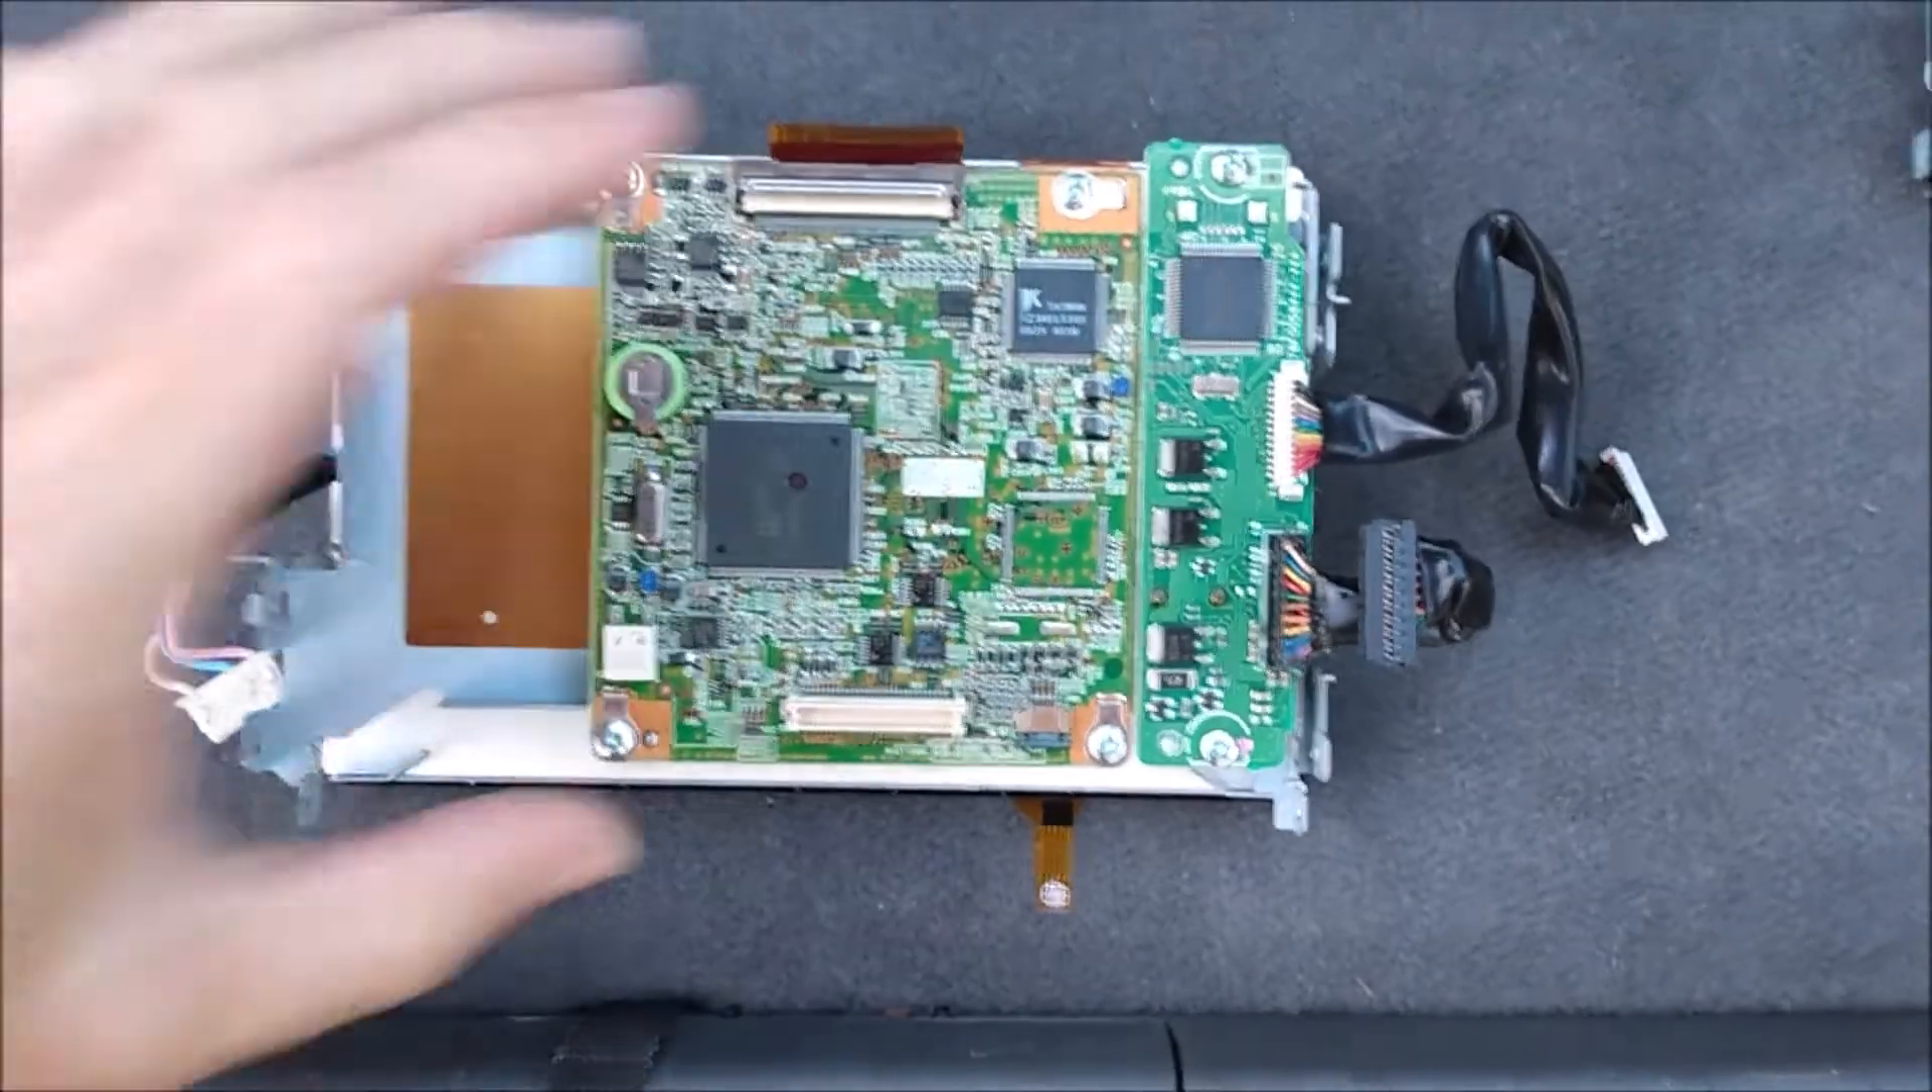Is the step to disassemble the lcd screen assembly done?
No.